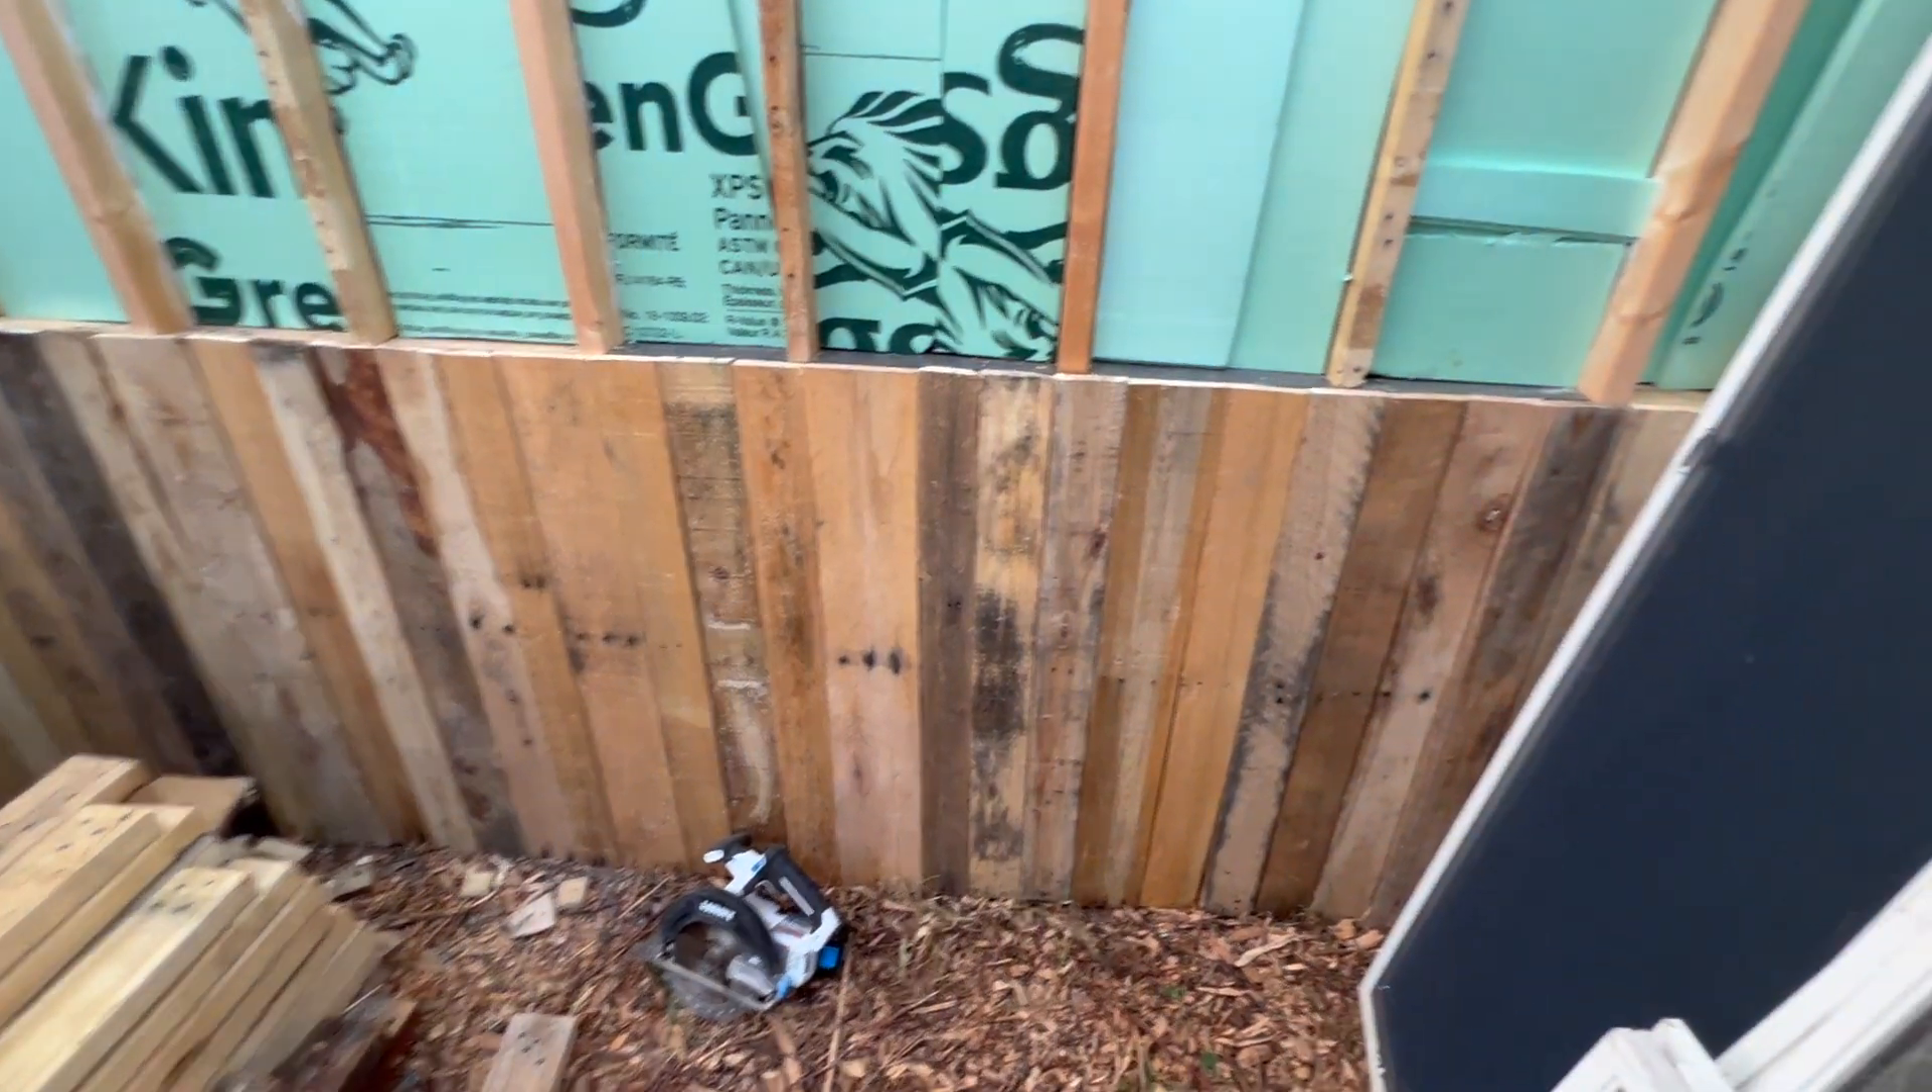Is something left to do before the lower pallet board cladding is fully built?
No.